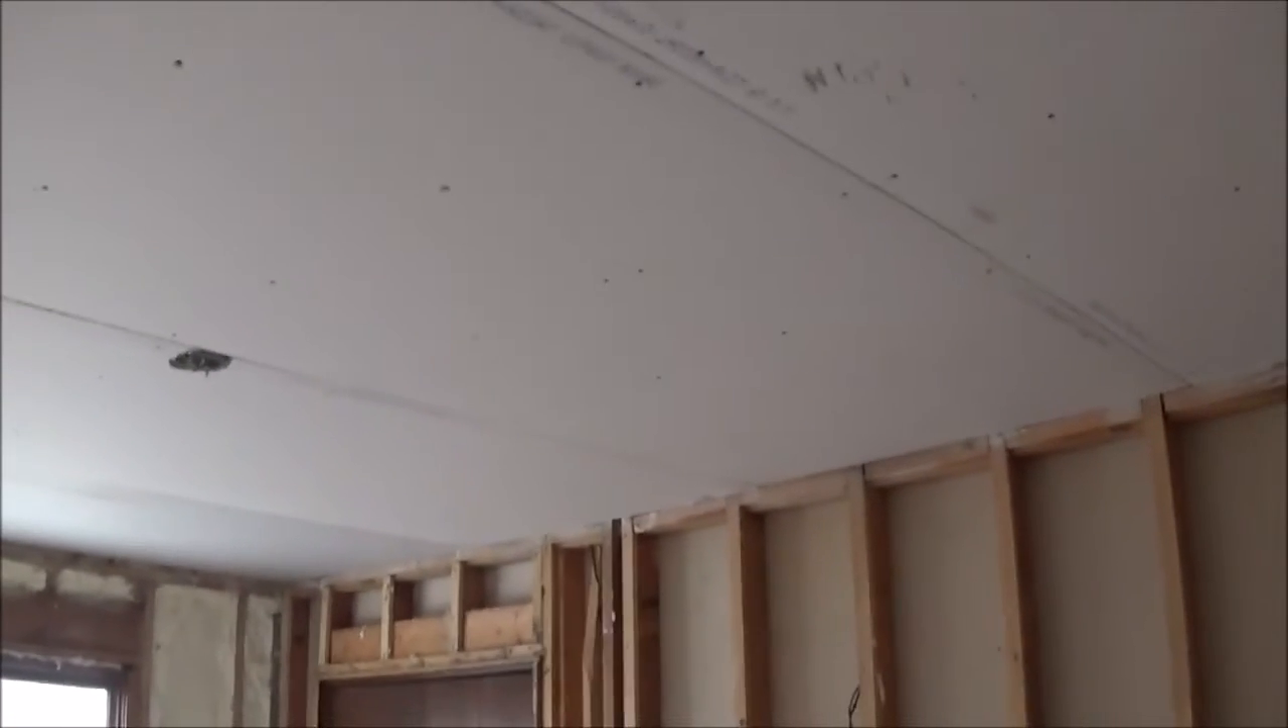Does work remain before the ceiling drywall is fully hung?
No.